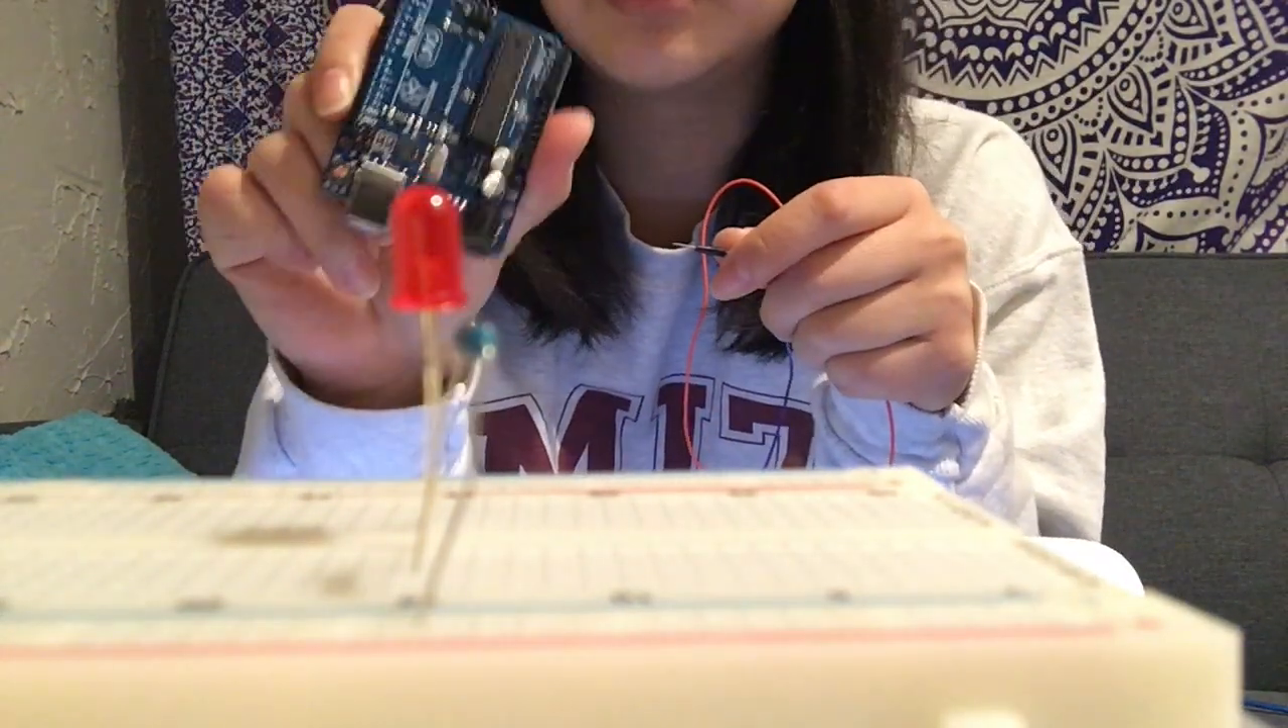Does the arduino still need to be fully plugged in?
Yes.